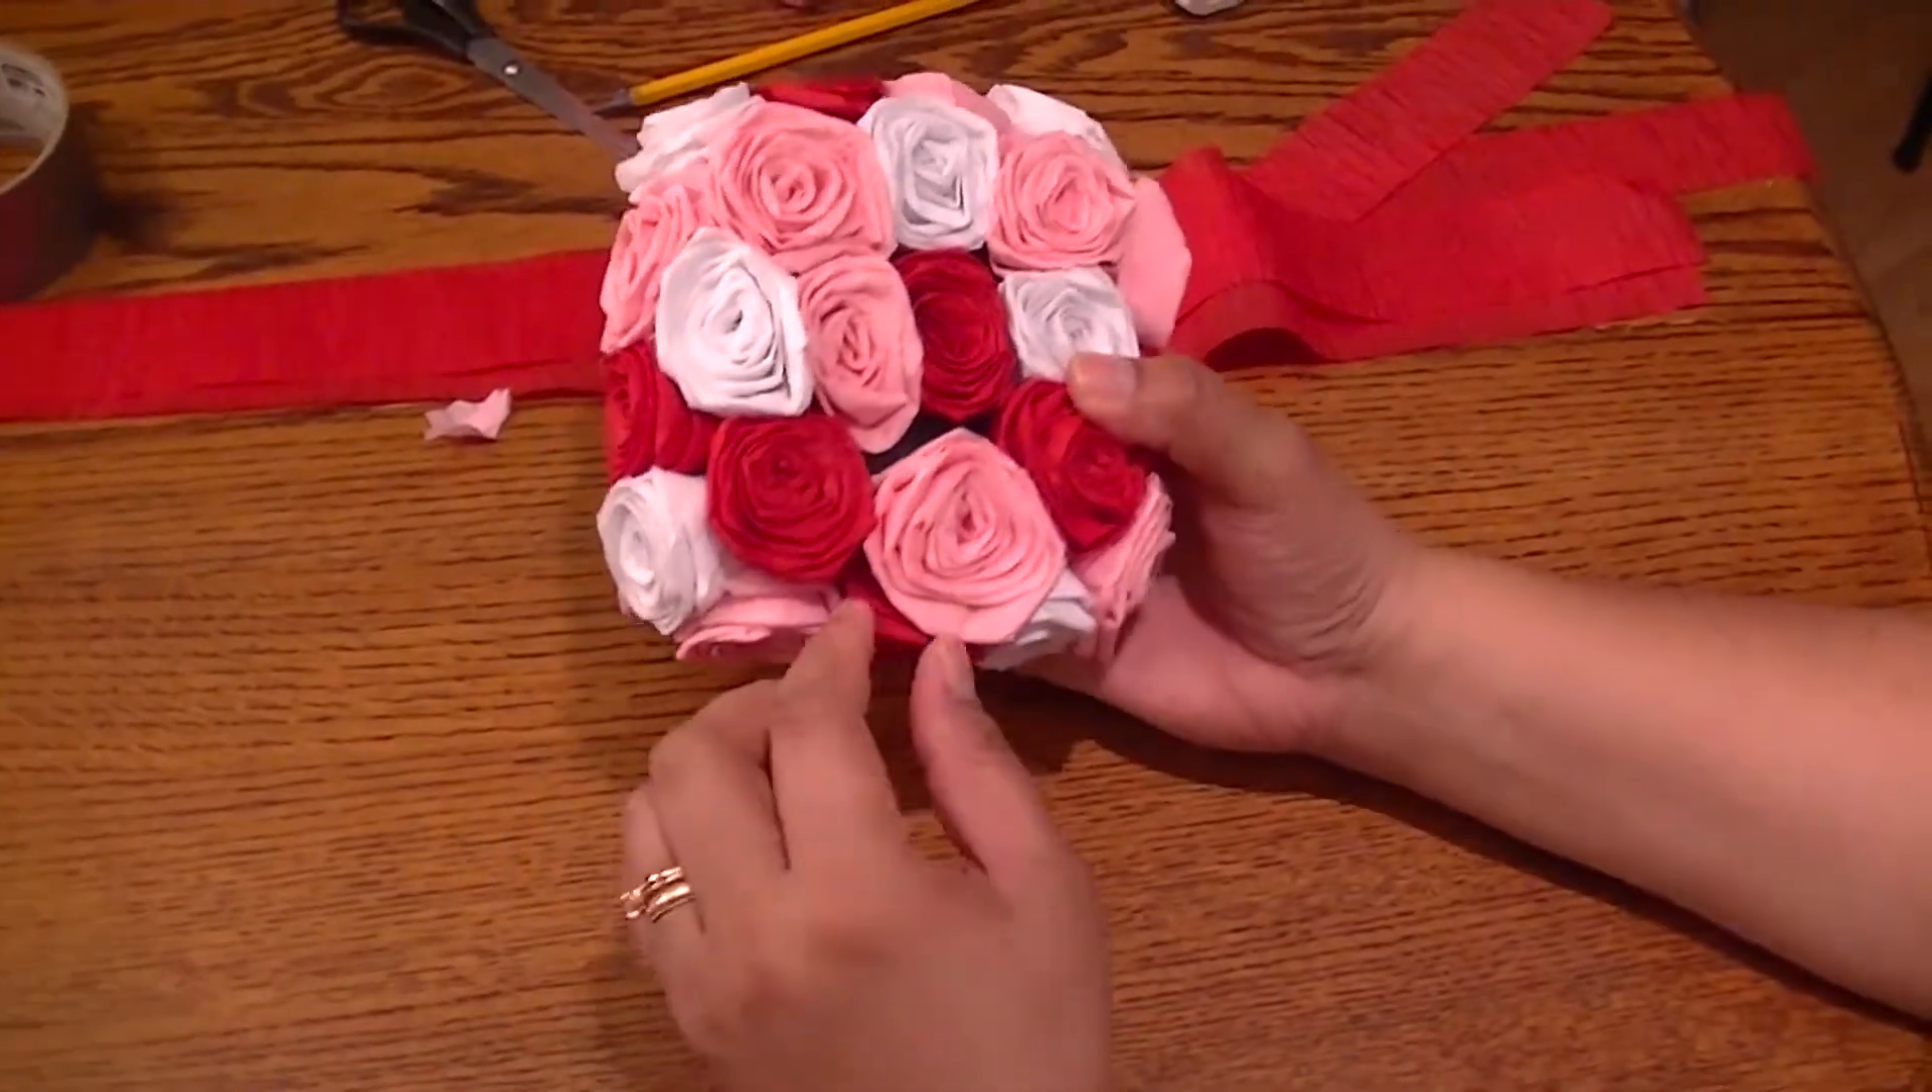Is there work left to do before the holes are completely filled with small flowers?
Yes.